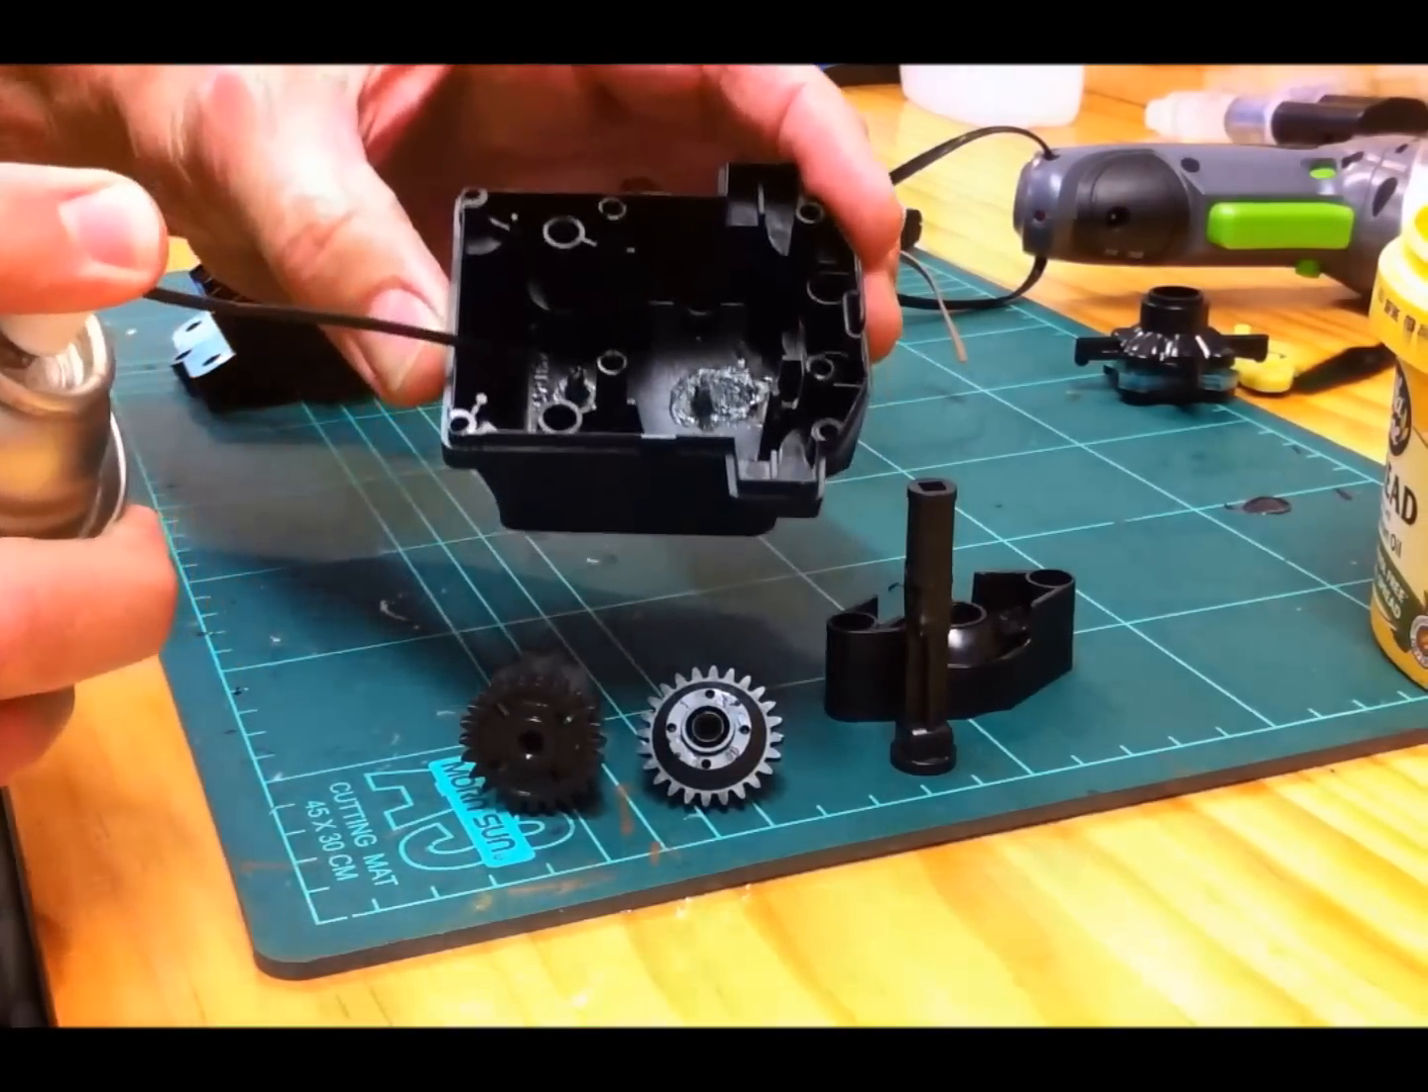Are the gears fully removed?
Yes.